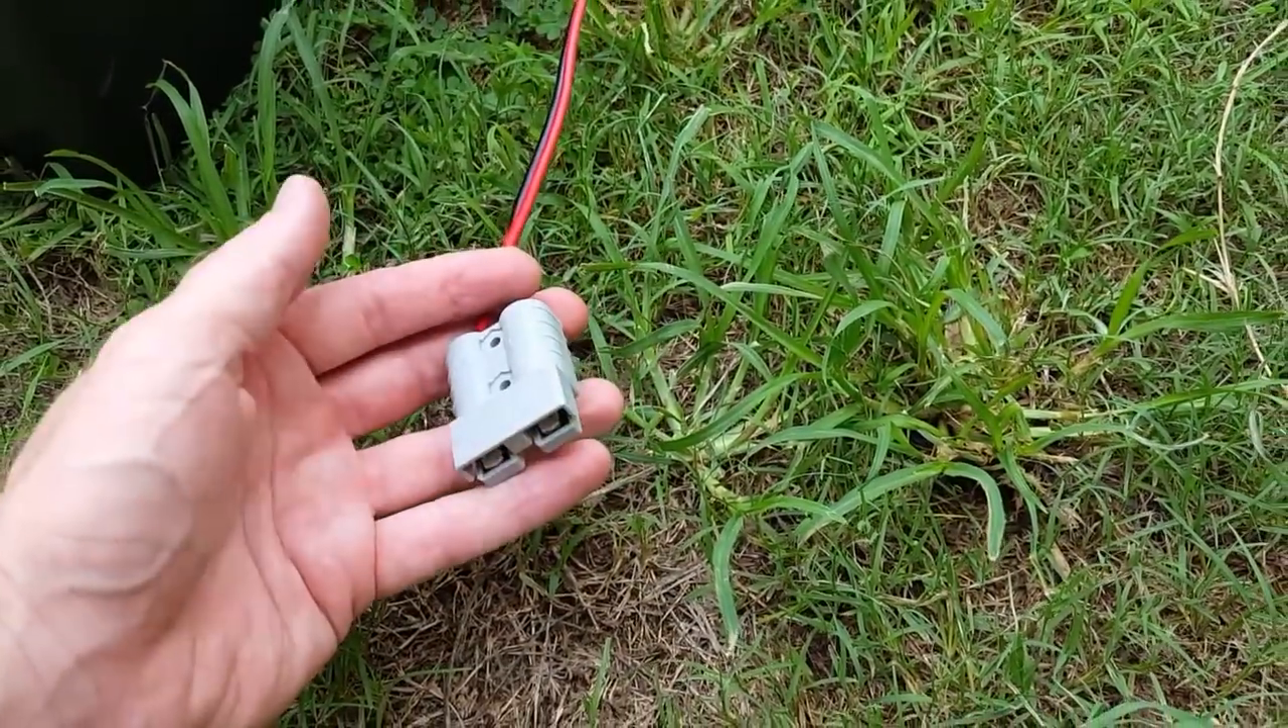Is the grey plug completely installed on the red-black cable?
Yes.